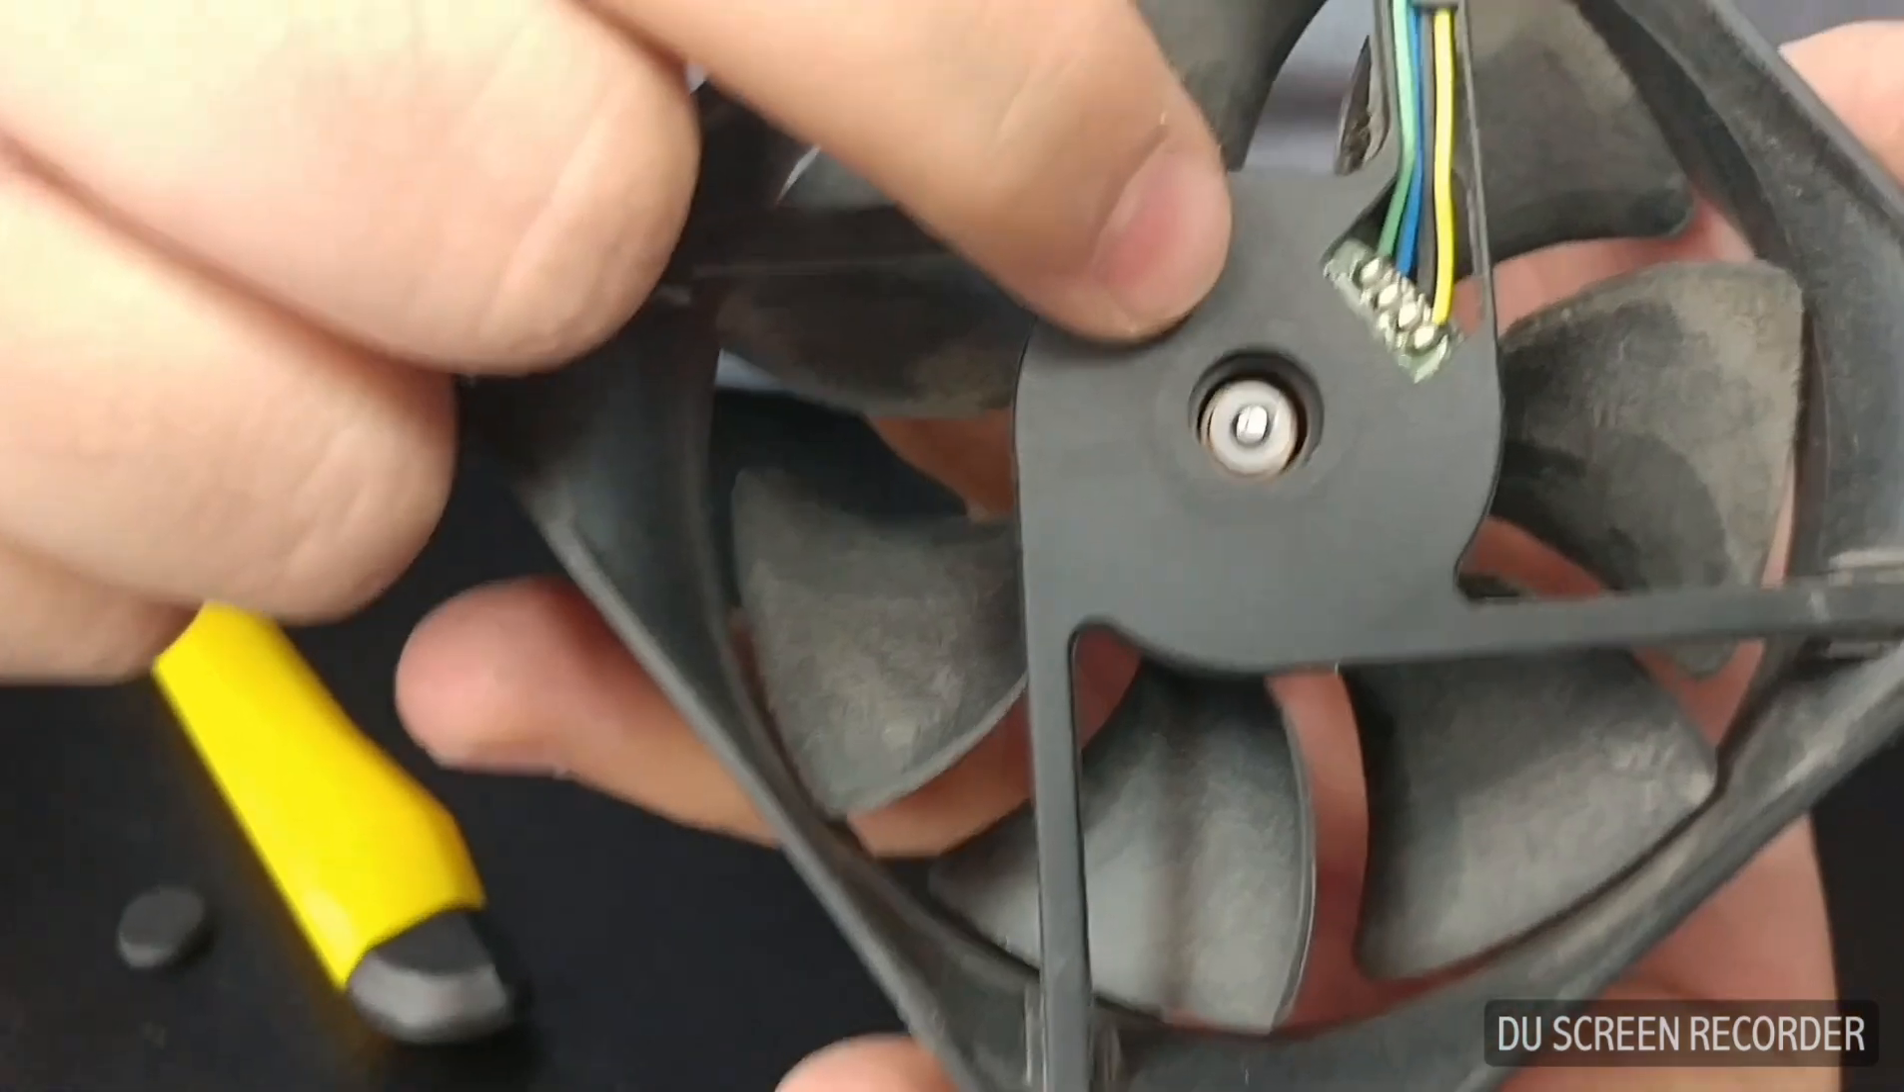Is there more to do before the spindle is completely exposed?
No.